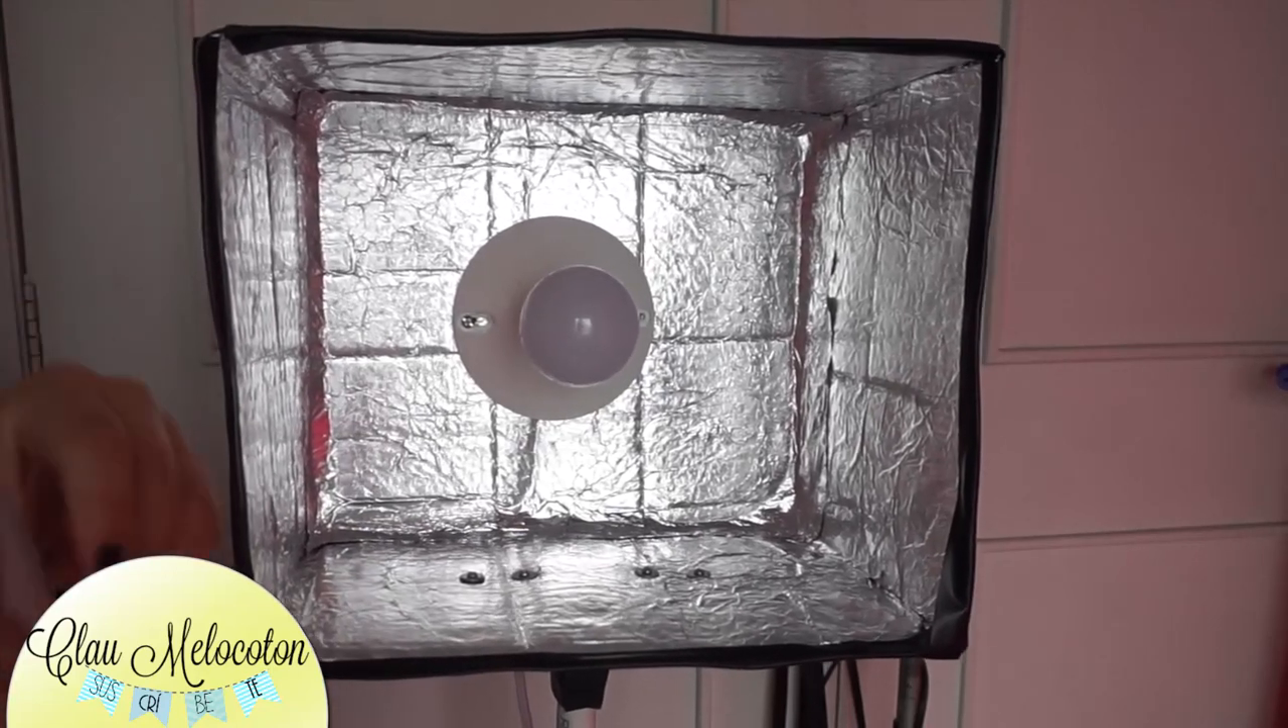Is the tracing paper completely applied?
No.